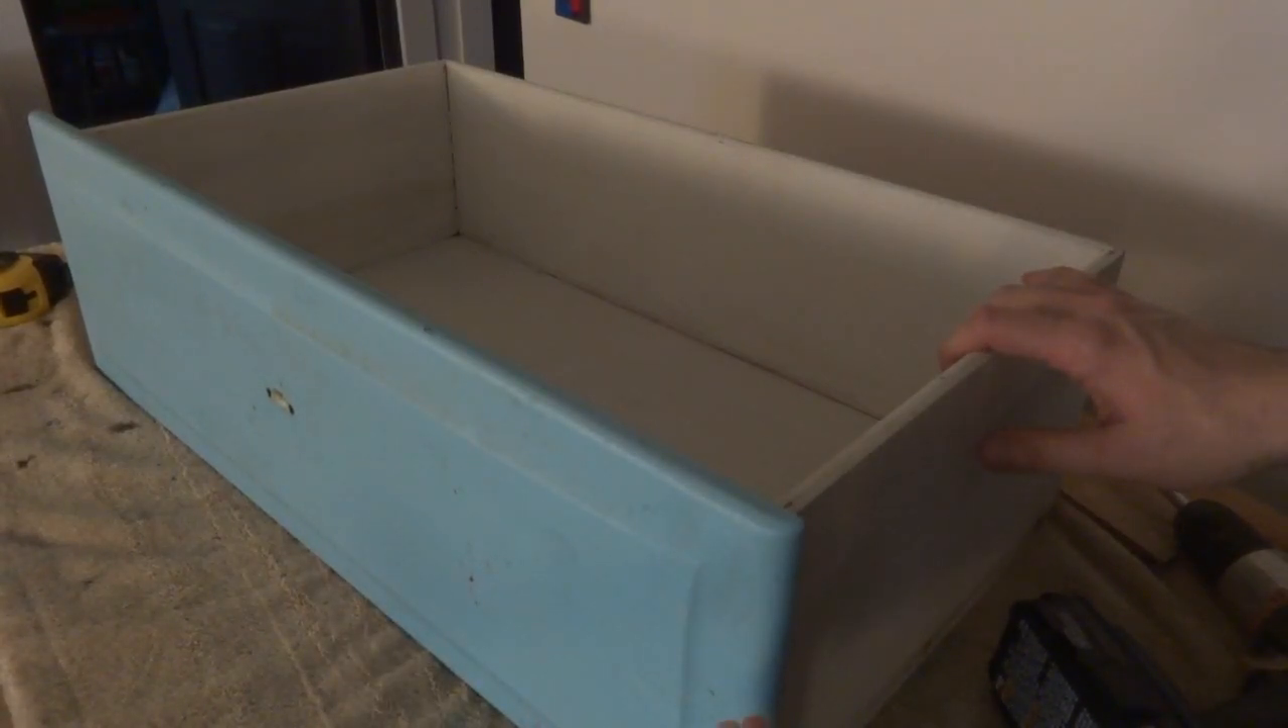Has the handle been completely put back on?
No.